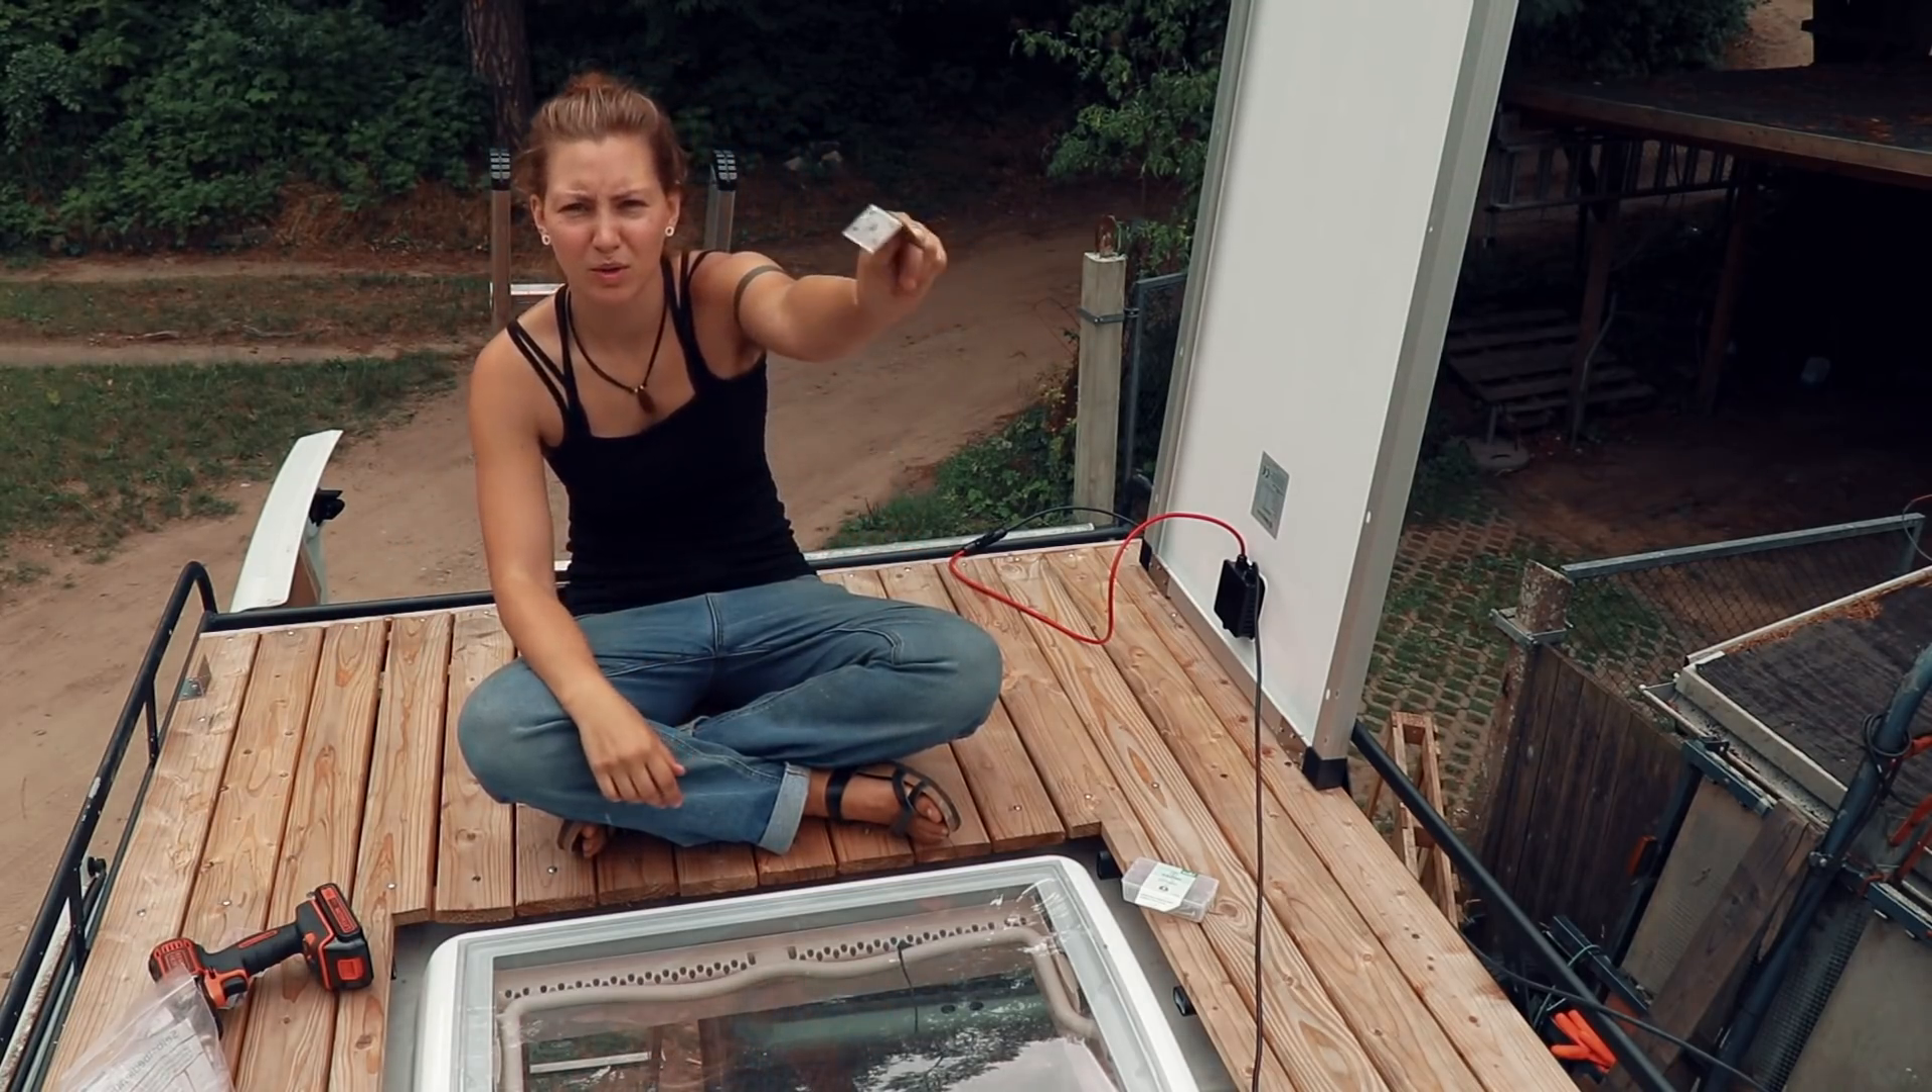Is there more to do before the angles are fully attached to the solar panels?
Yes.